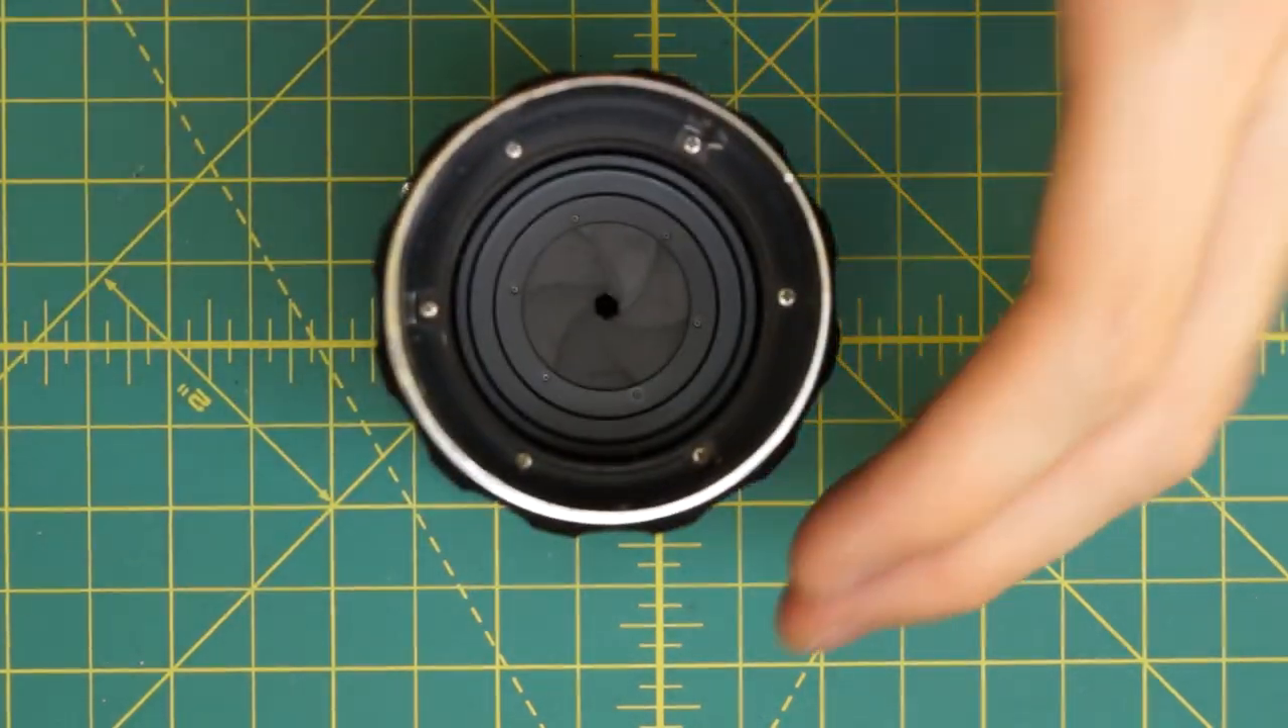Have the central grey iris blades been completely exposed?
Yes.